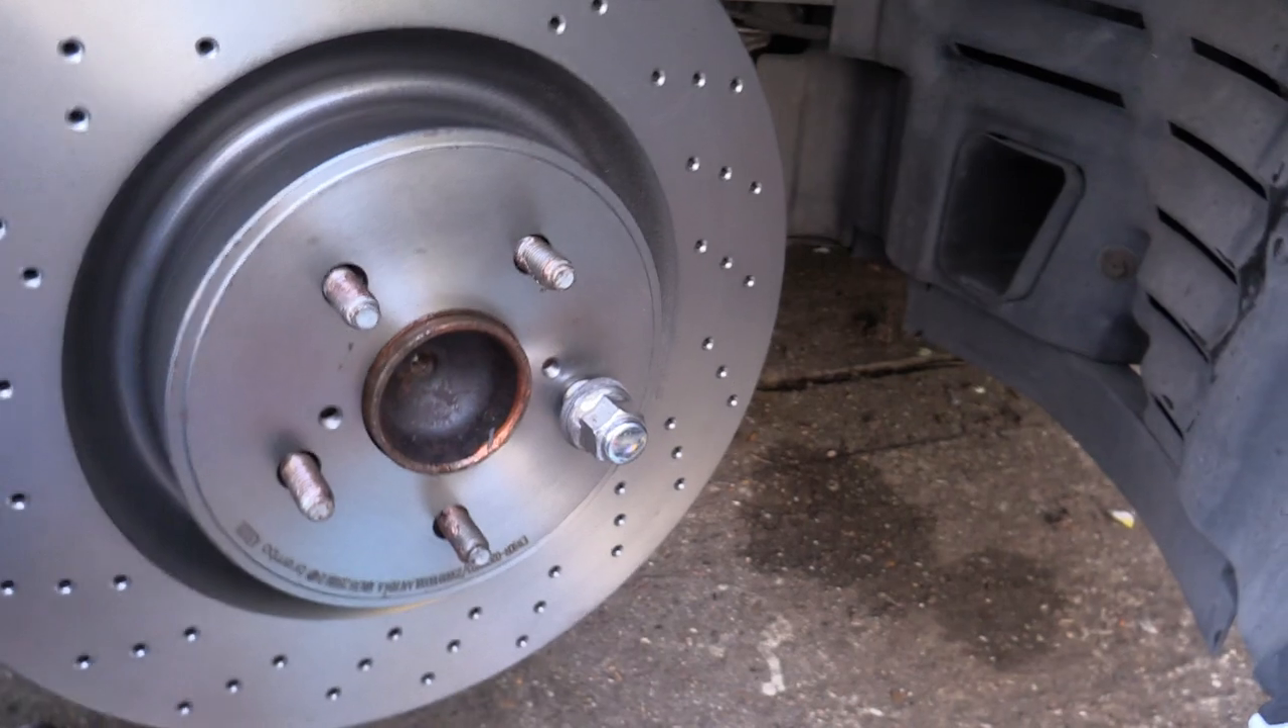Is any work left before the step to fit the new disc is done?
No.